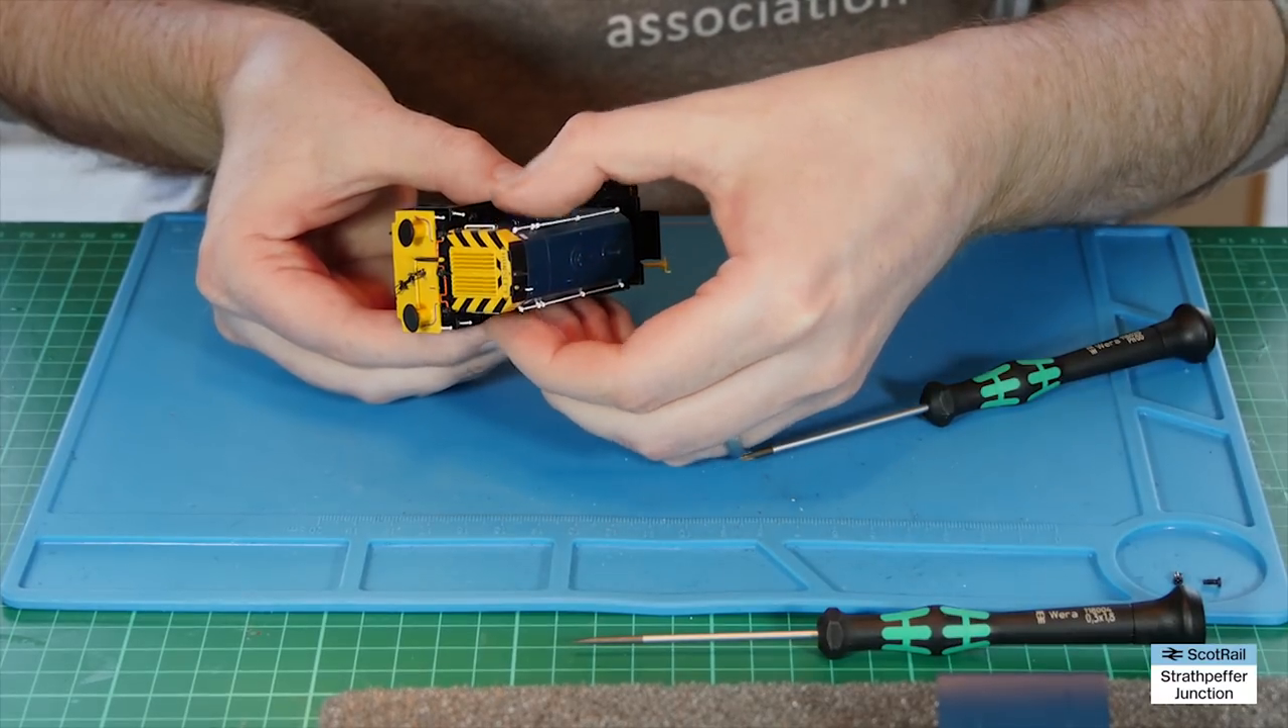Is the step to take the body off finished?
No.